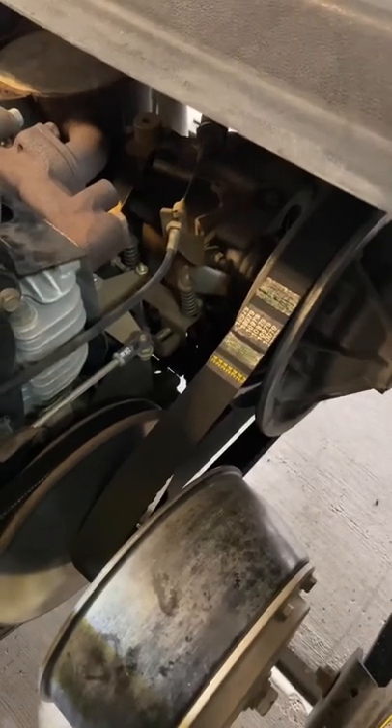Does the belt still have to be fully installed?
No.